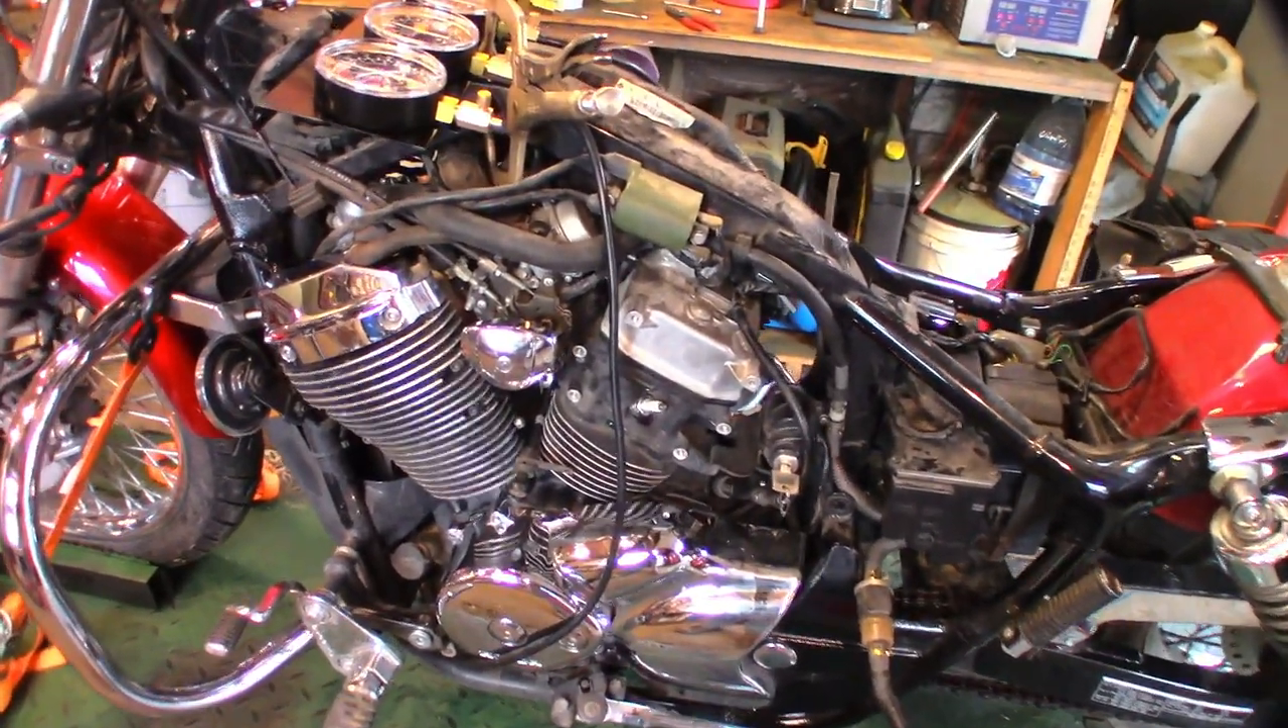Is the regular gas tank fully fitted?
No.